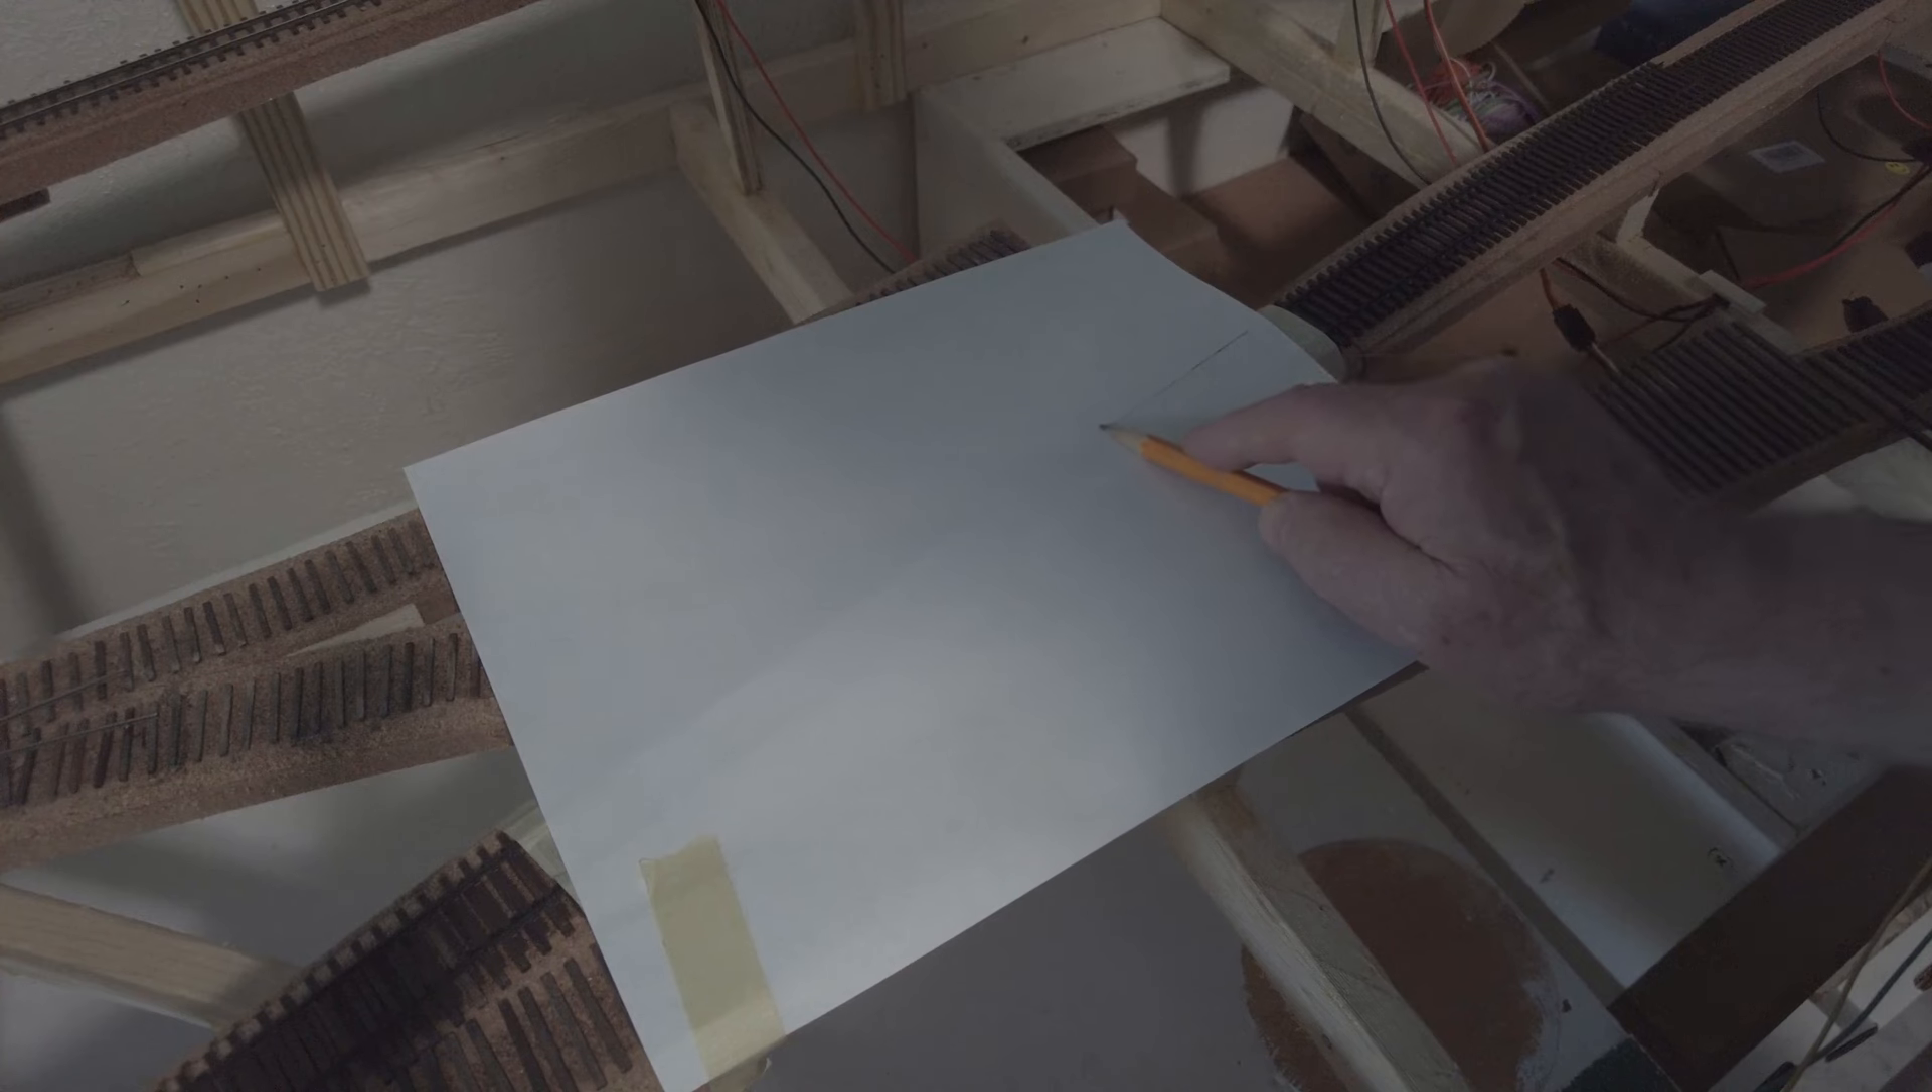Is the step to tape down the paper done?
Yes.